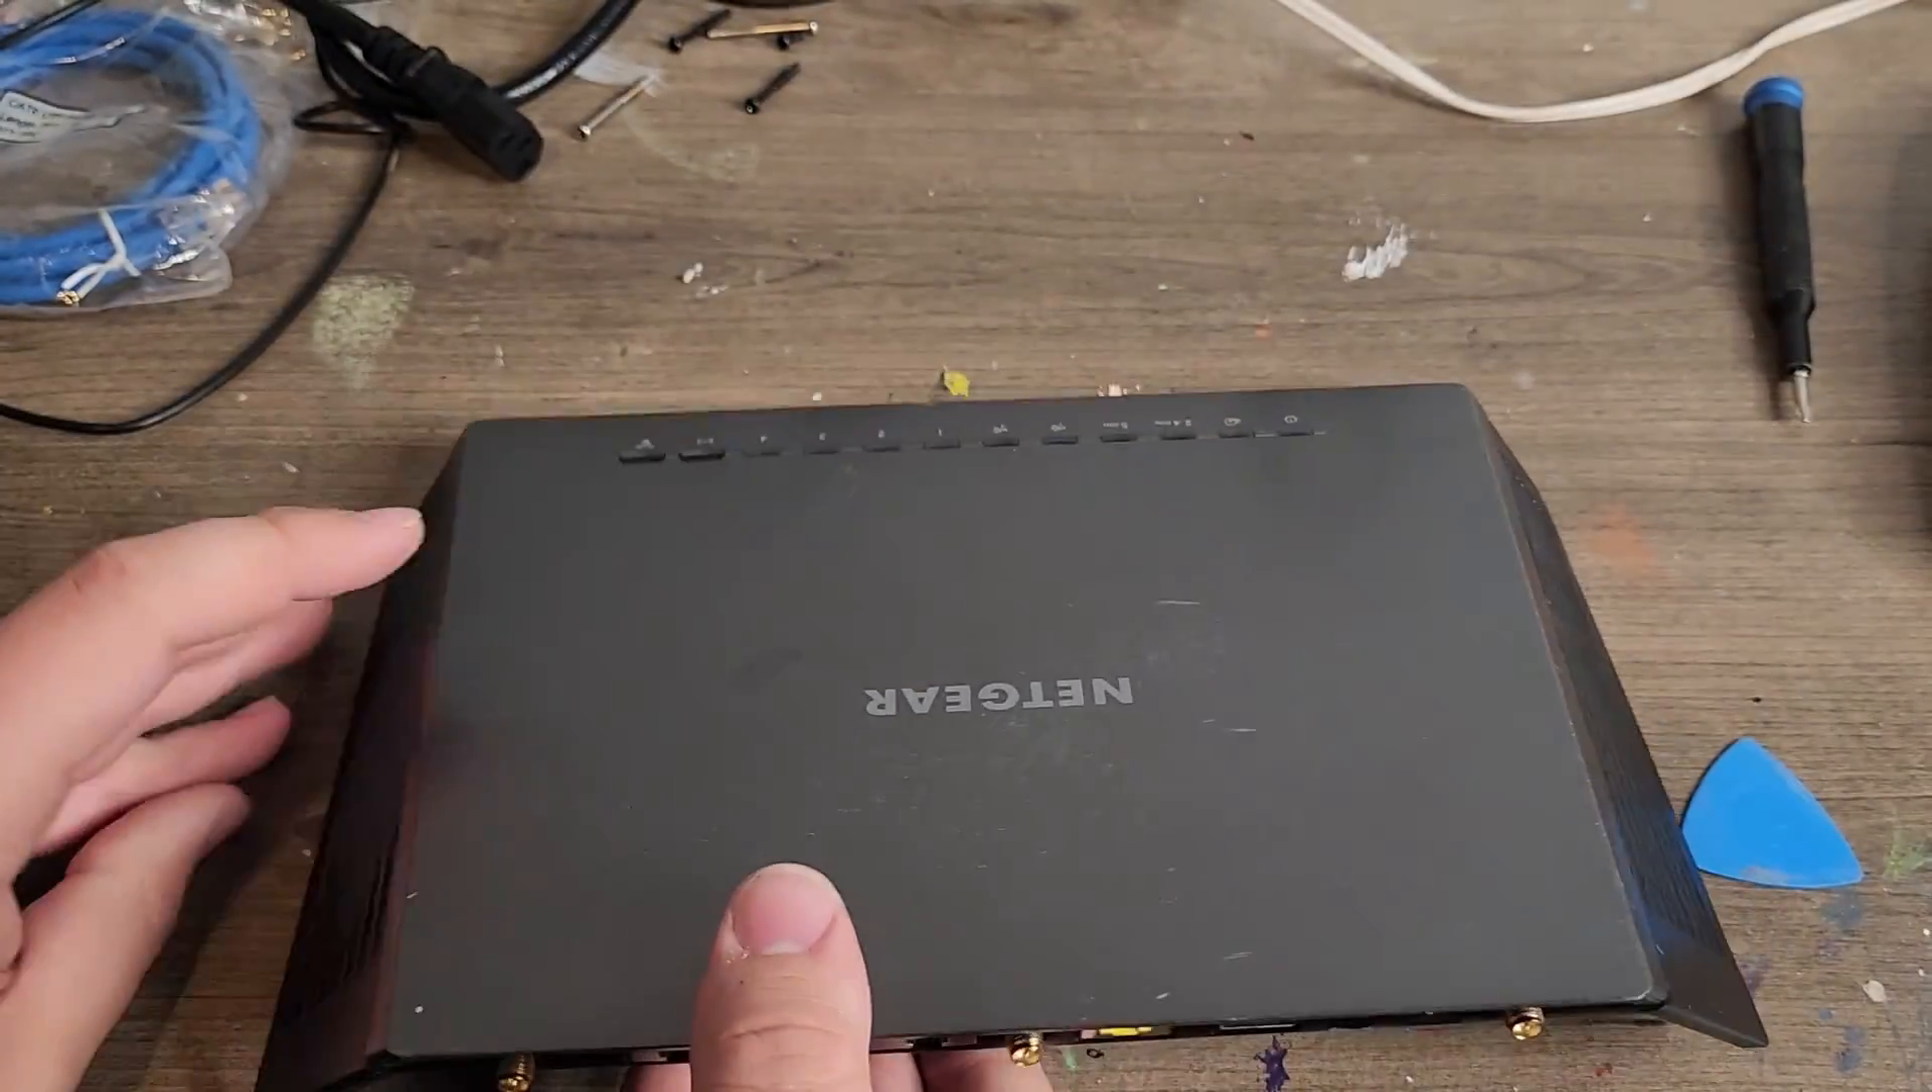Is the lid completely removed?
No.